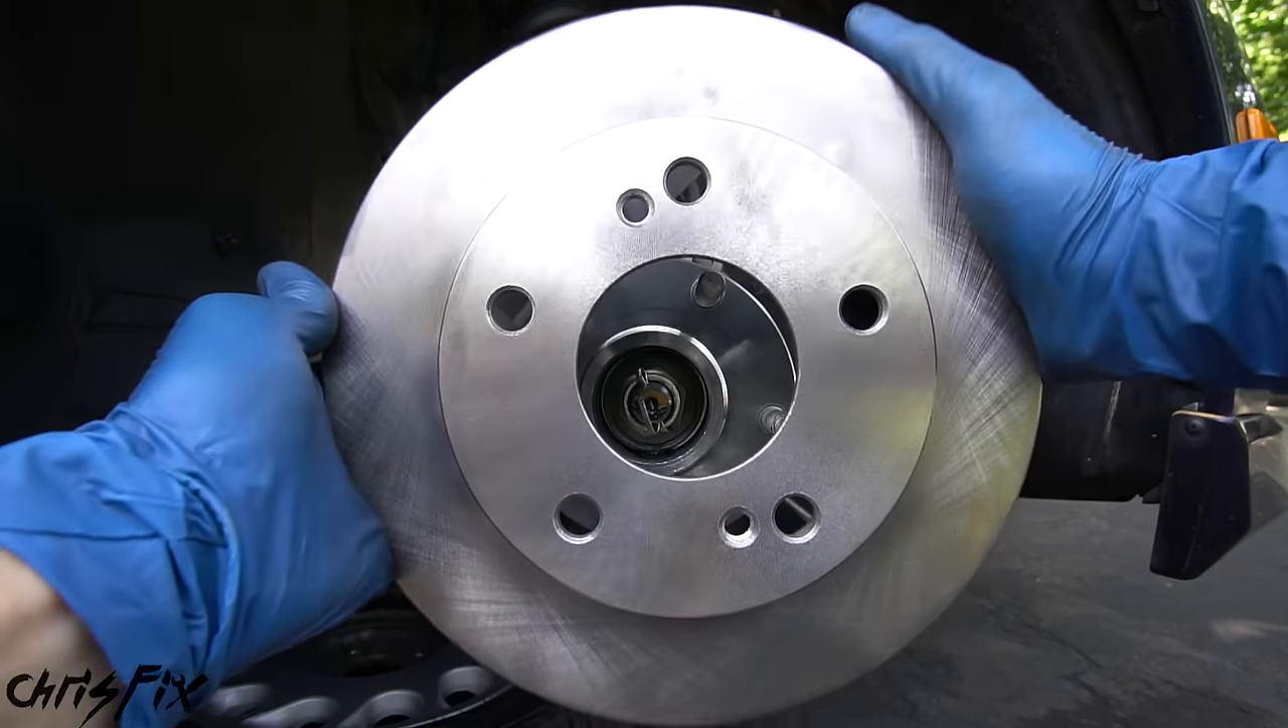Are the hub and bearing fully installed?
Yes.